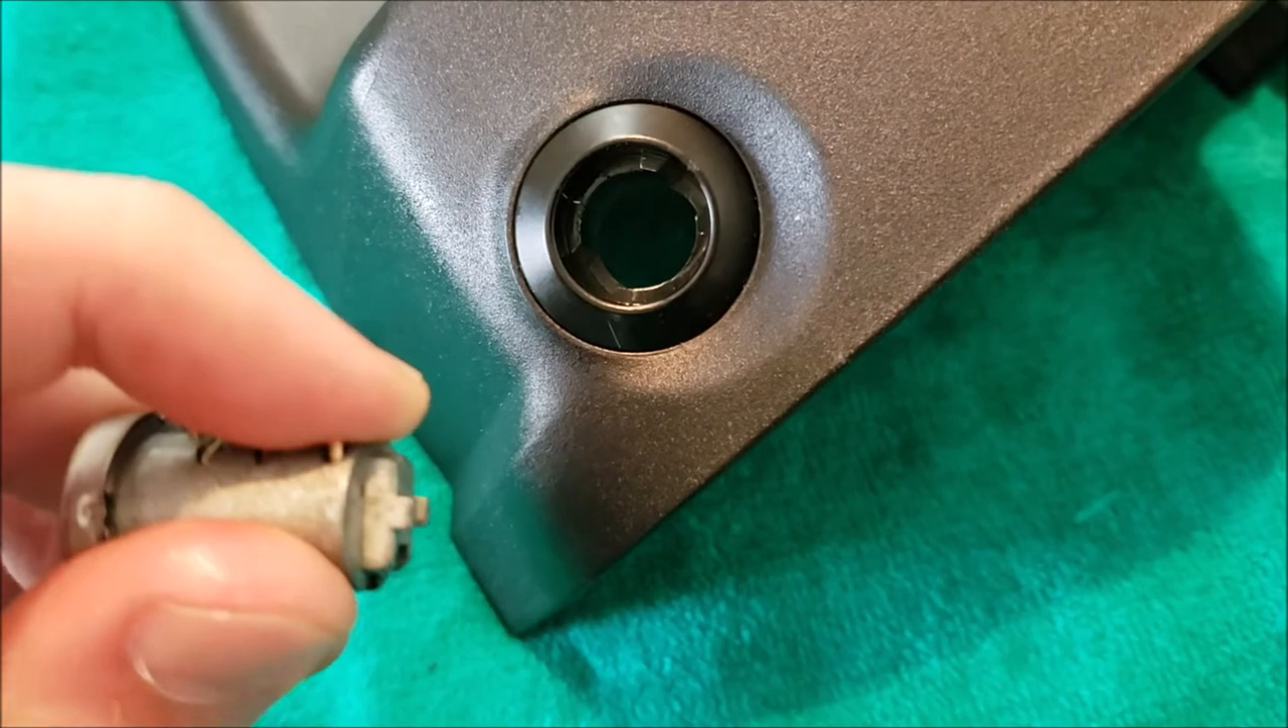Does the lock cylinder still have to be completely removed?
No.